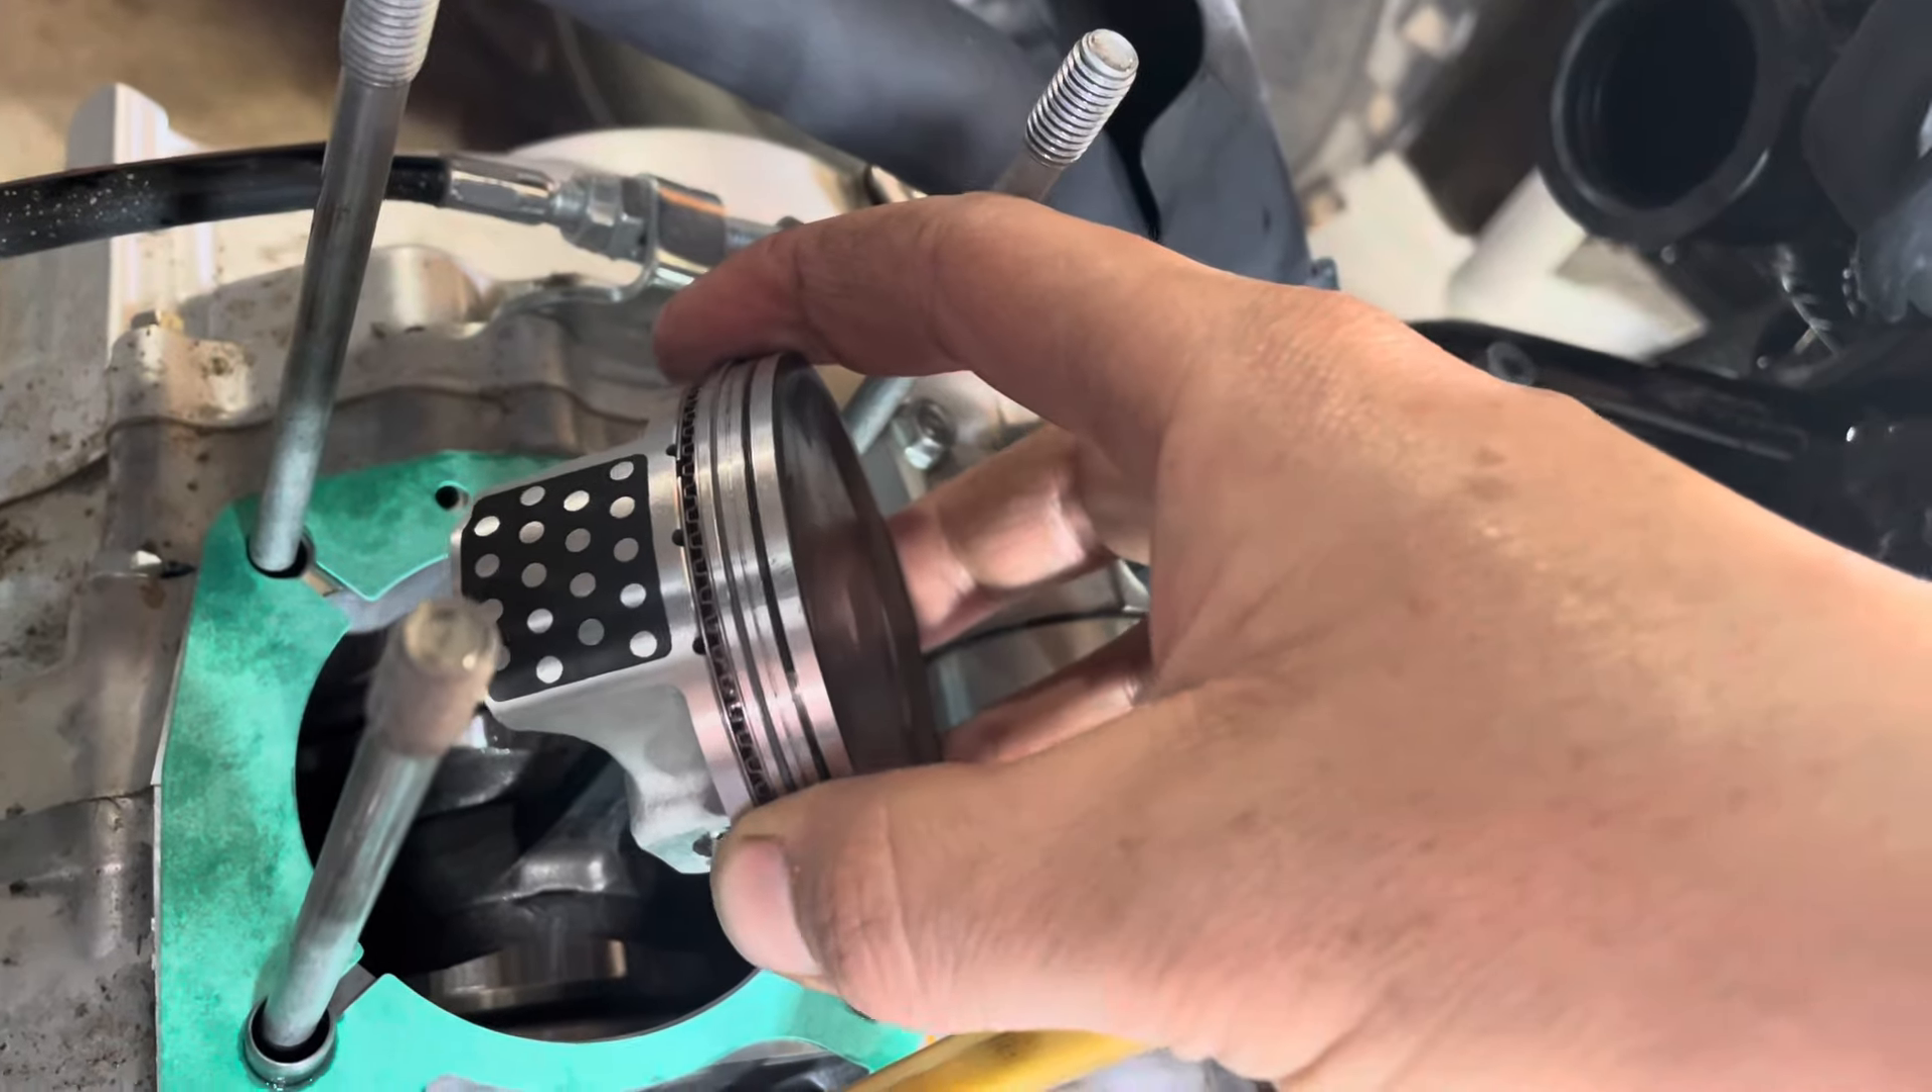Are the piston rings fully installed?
Yes.